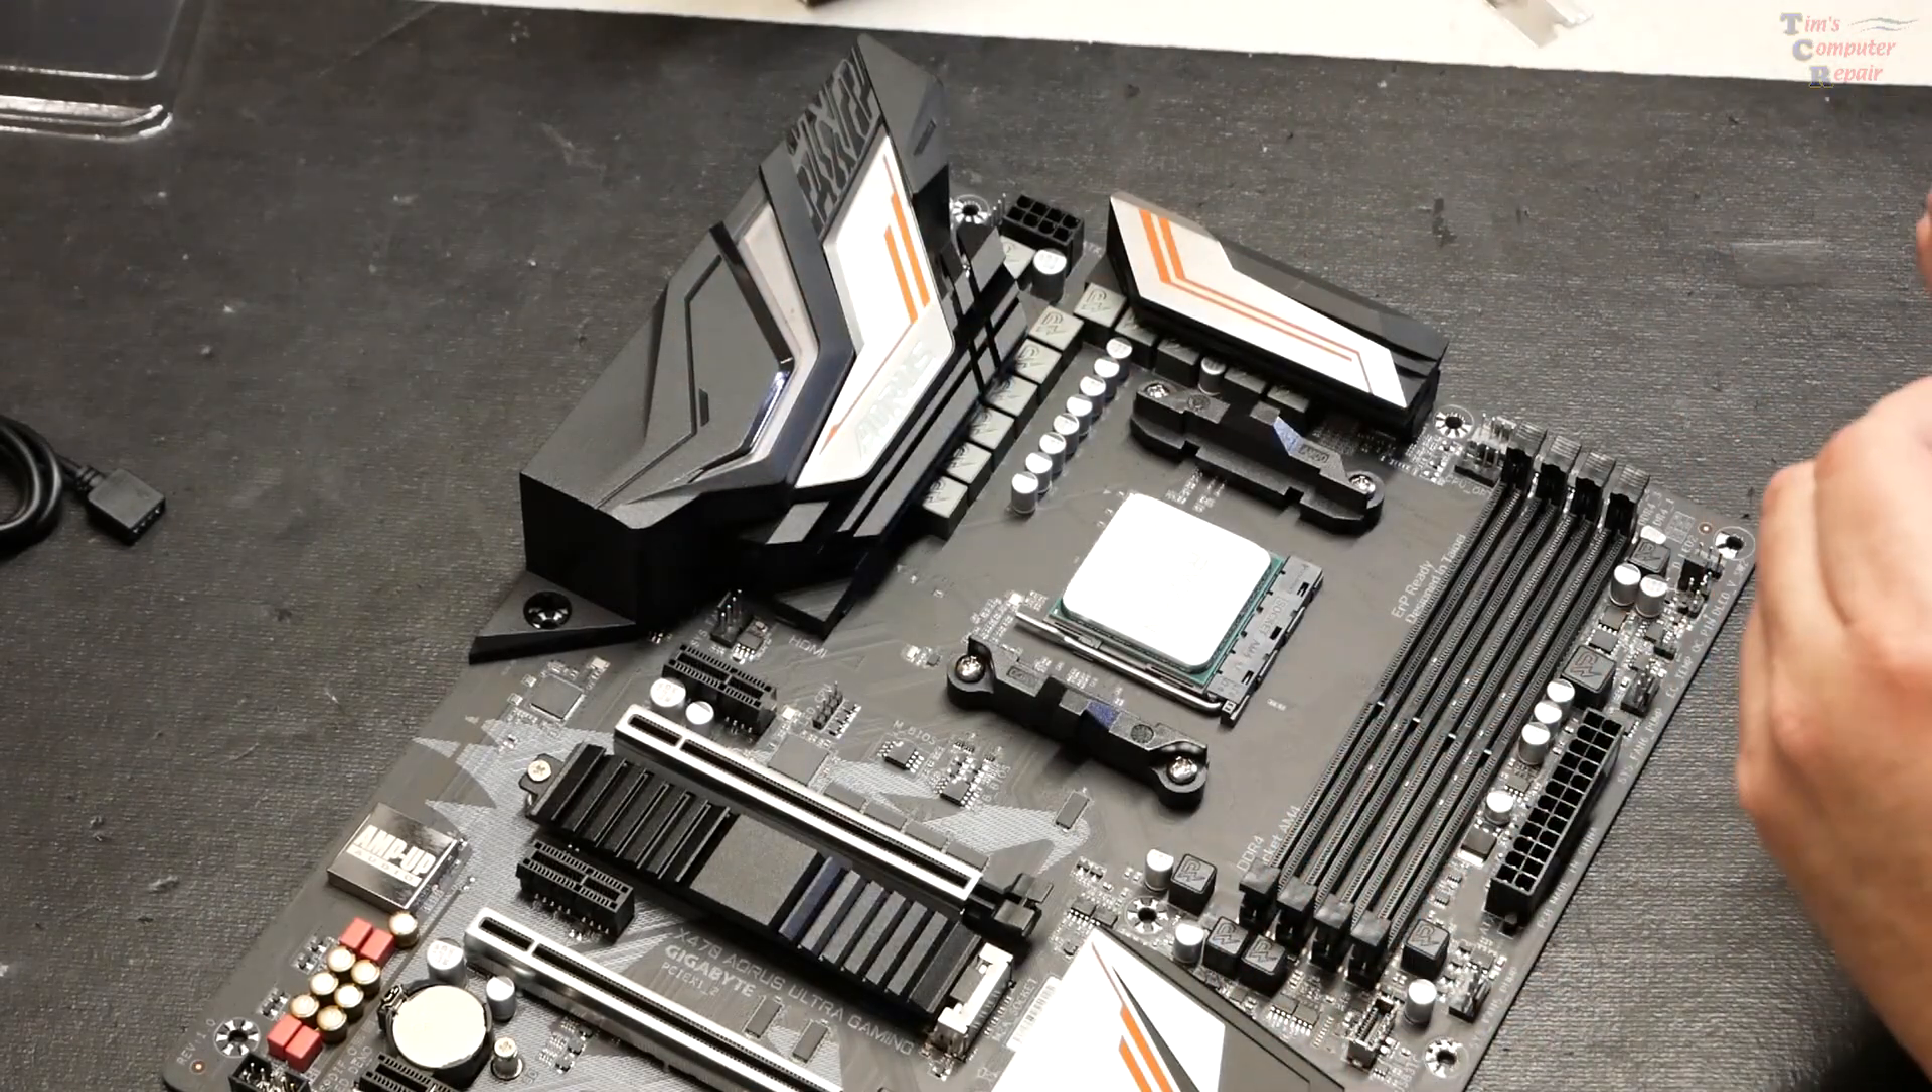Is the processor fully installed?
Yes.